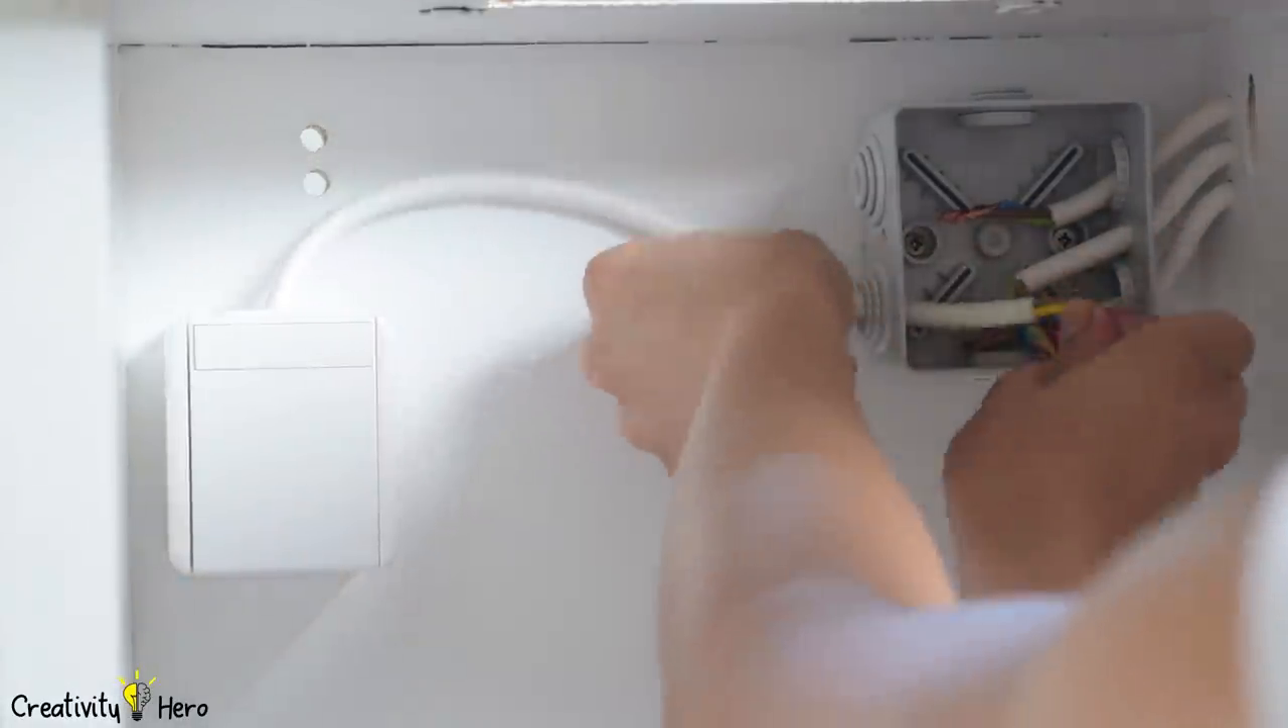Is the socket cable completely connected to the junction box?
No.